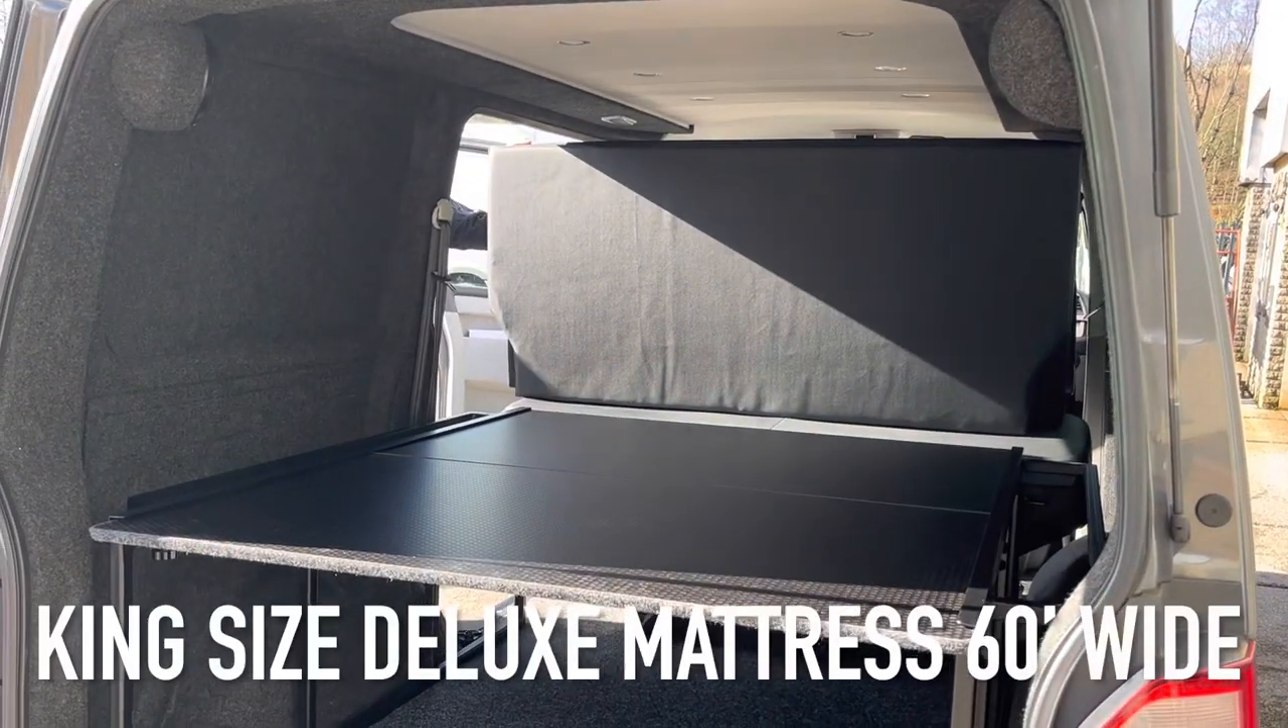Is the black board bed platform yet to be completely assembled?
No.